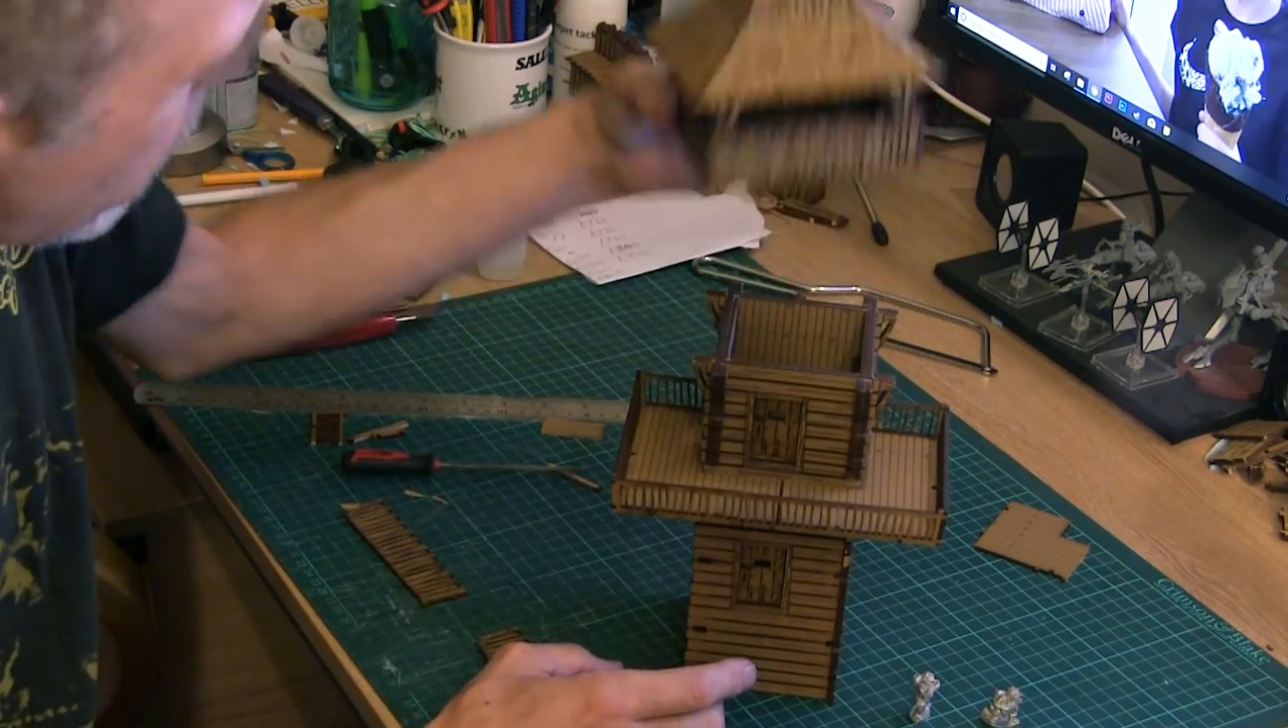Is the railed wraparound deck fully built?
Yes.